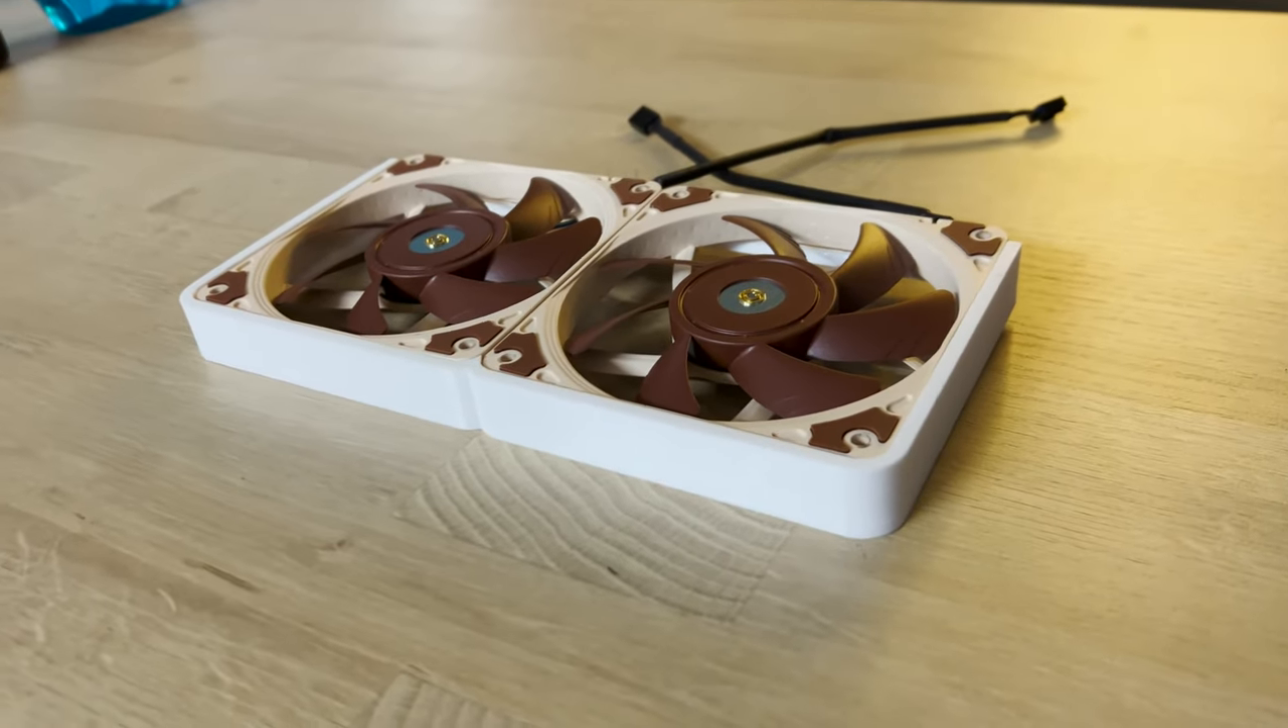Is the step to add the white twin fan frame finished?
Yes.